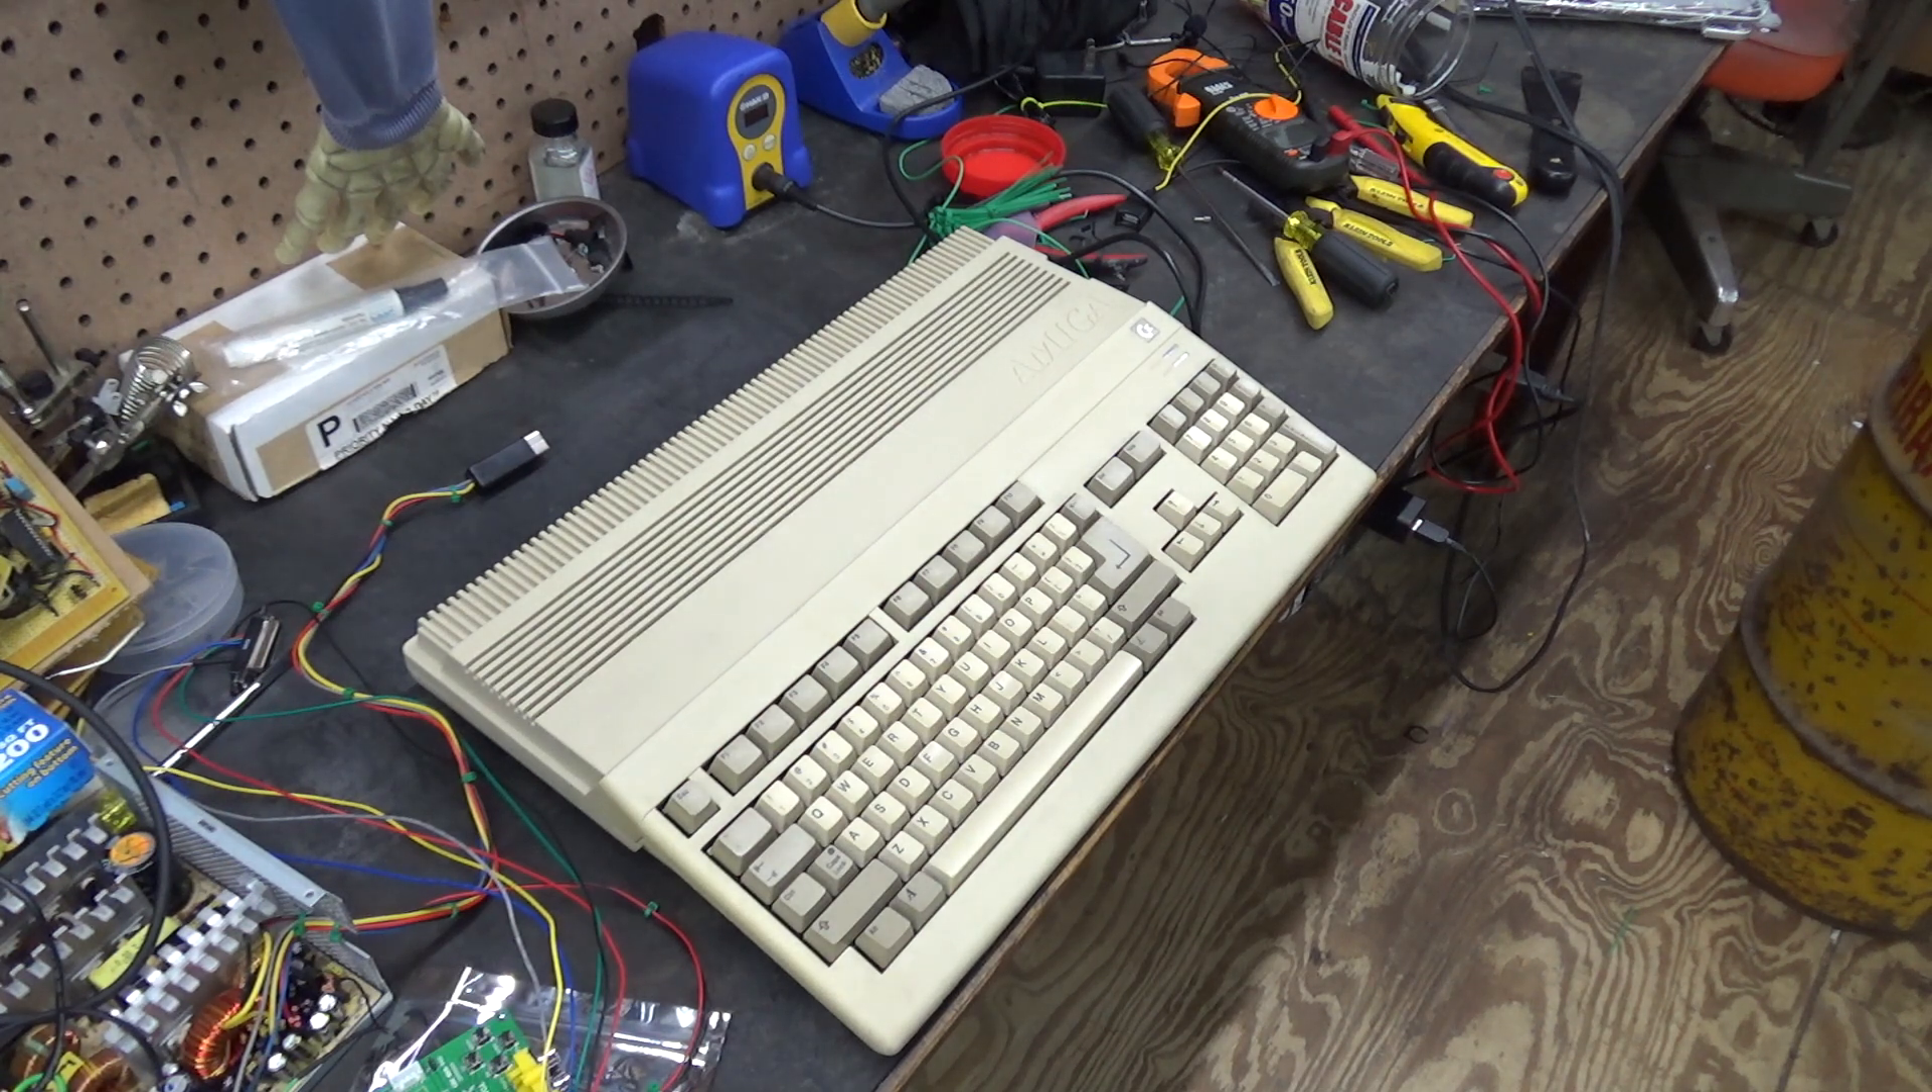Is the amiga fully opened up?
No.